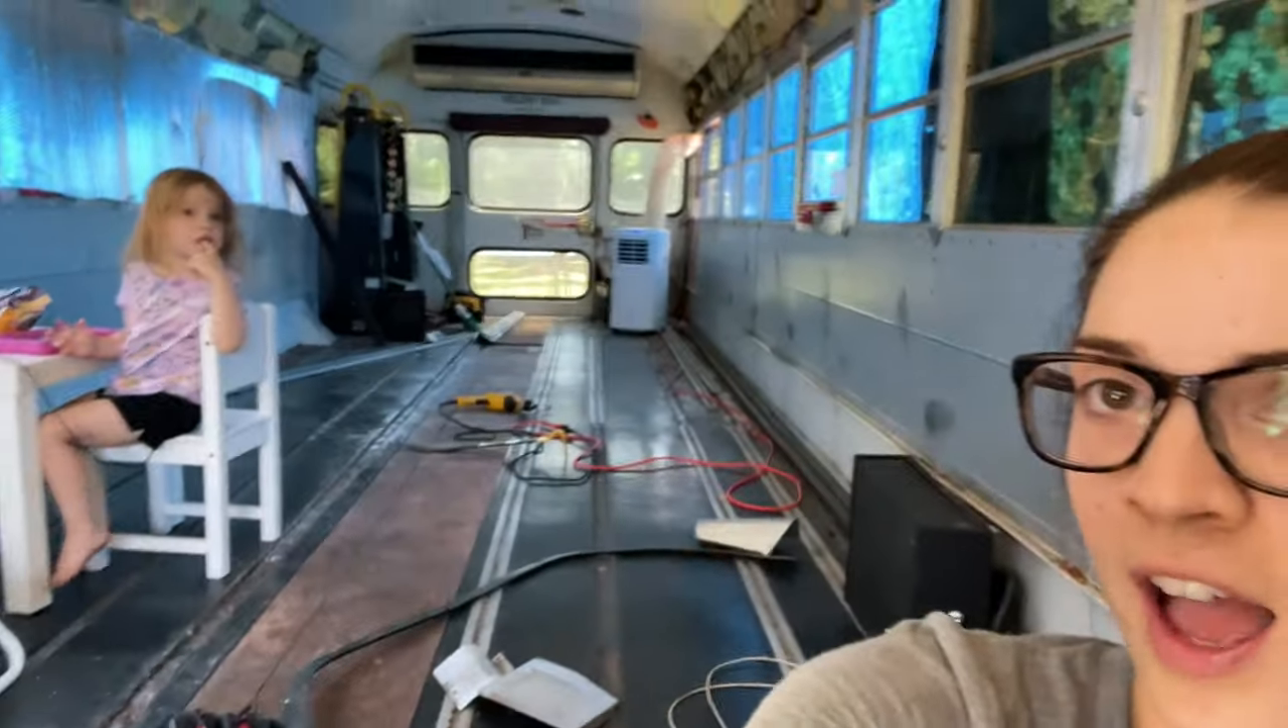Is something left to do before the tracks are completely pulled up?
Yes.